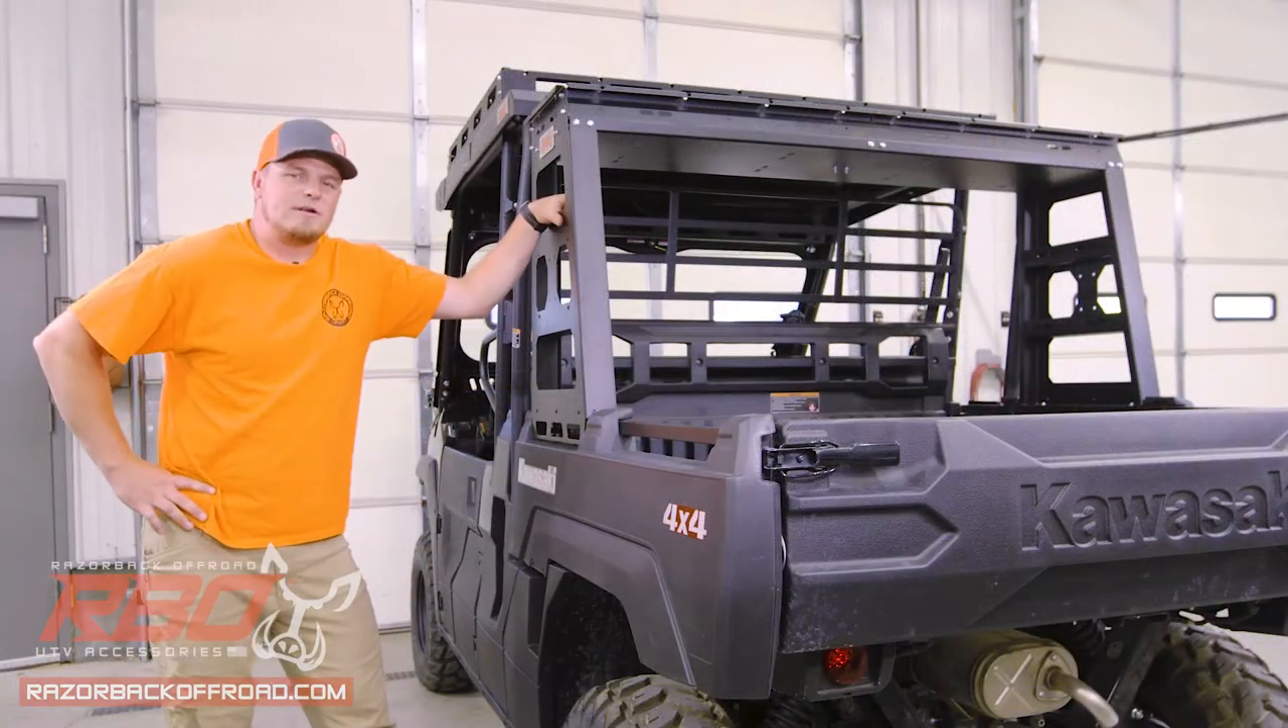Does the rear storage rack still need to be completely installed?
No.